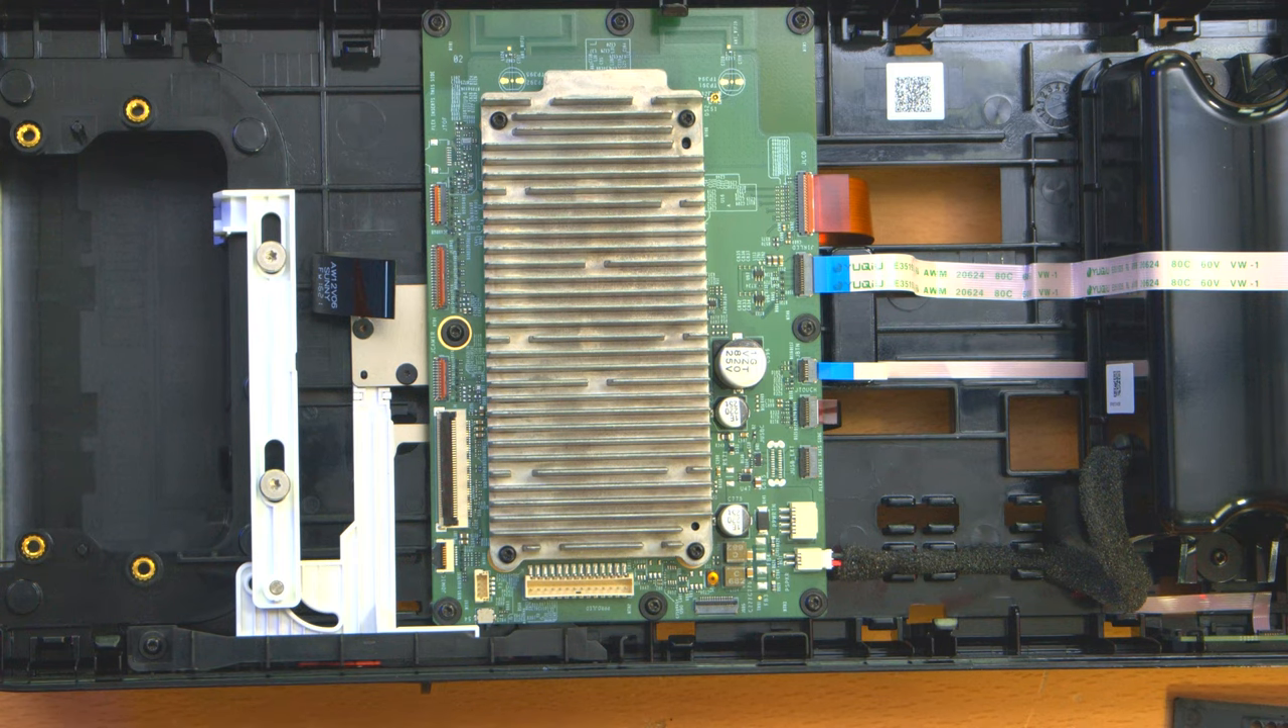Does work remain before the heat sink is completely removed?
Yes.